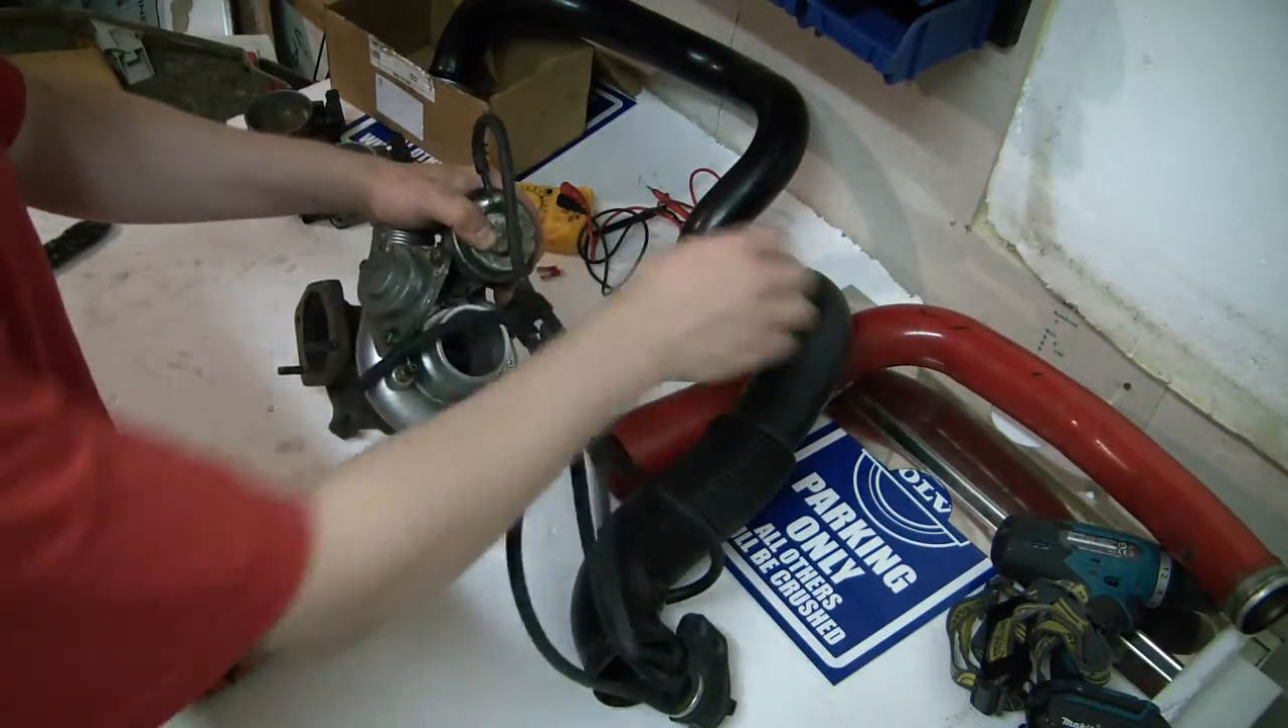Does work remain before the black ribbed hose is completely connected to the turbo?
Yes.